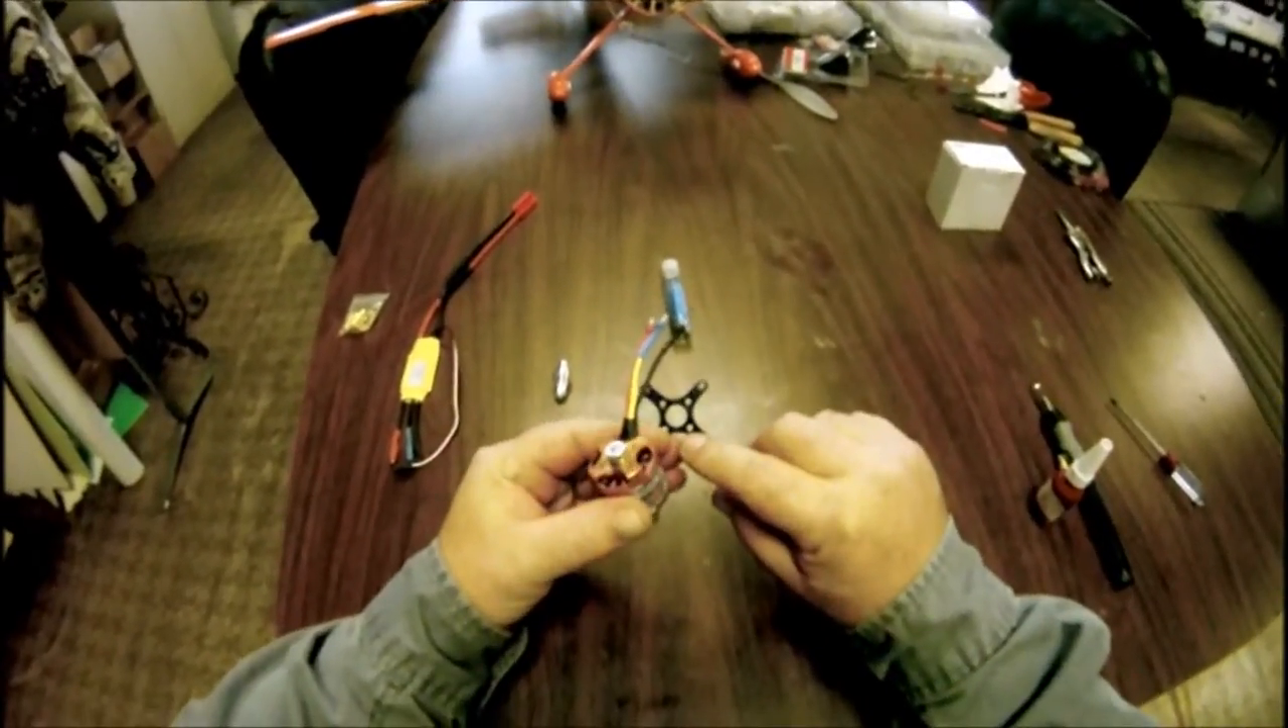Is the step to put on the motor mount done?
No.